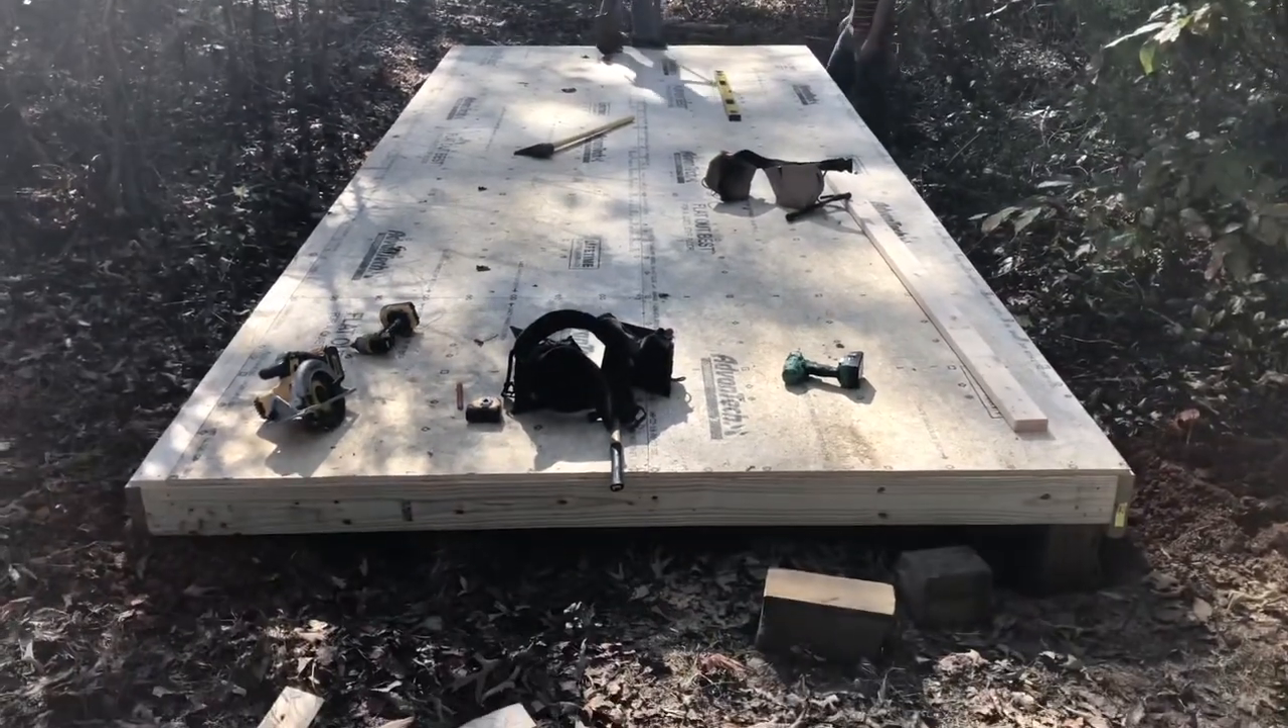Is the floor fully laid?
Yes.